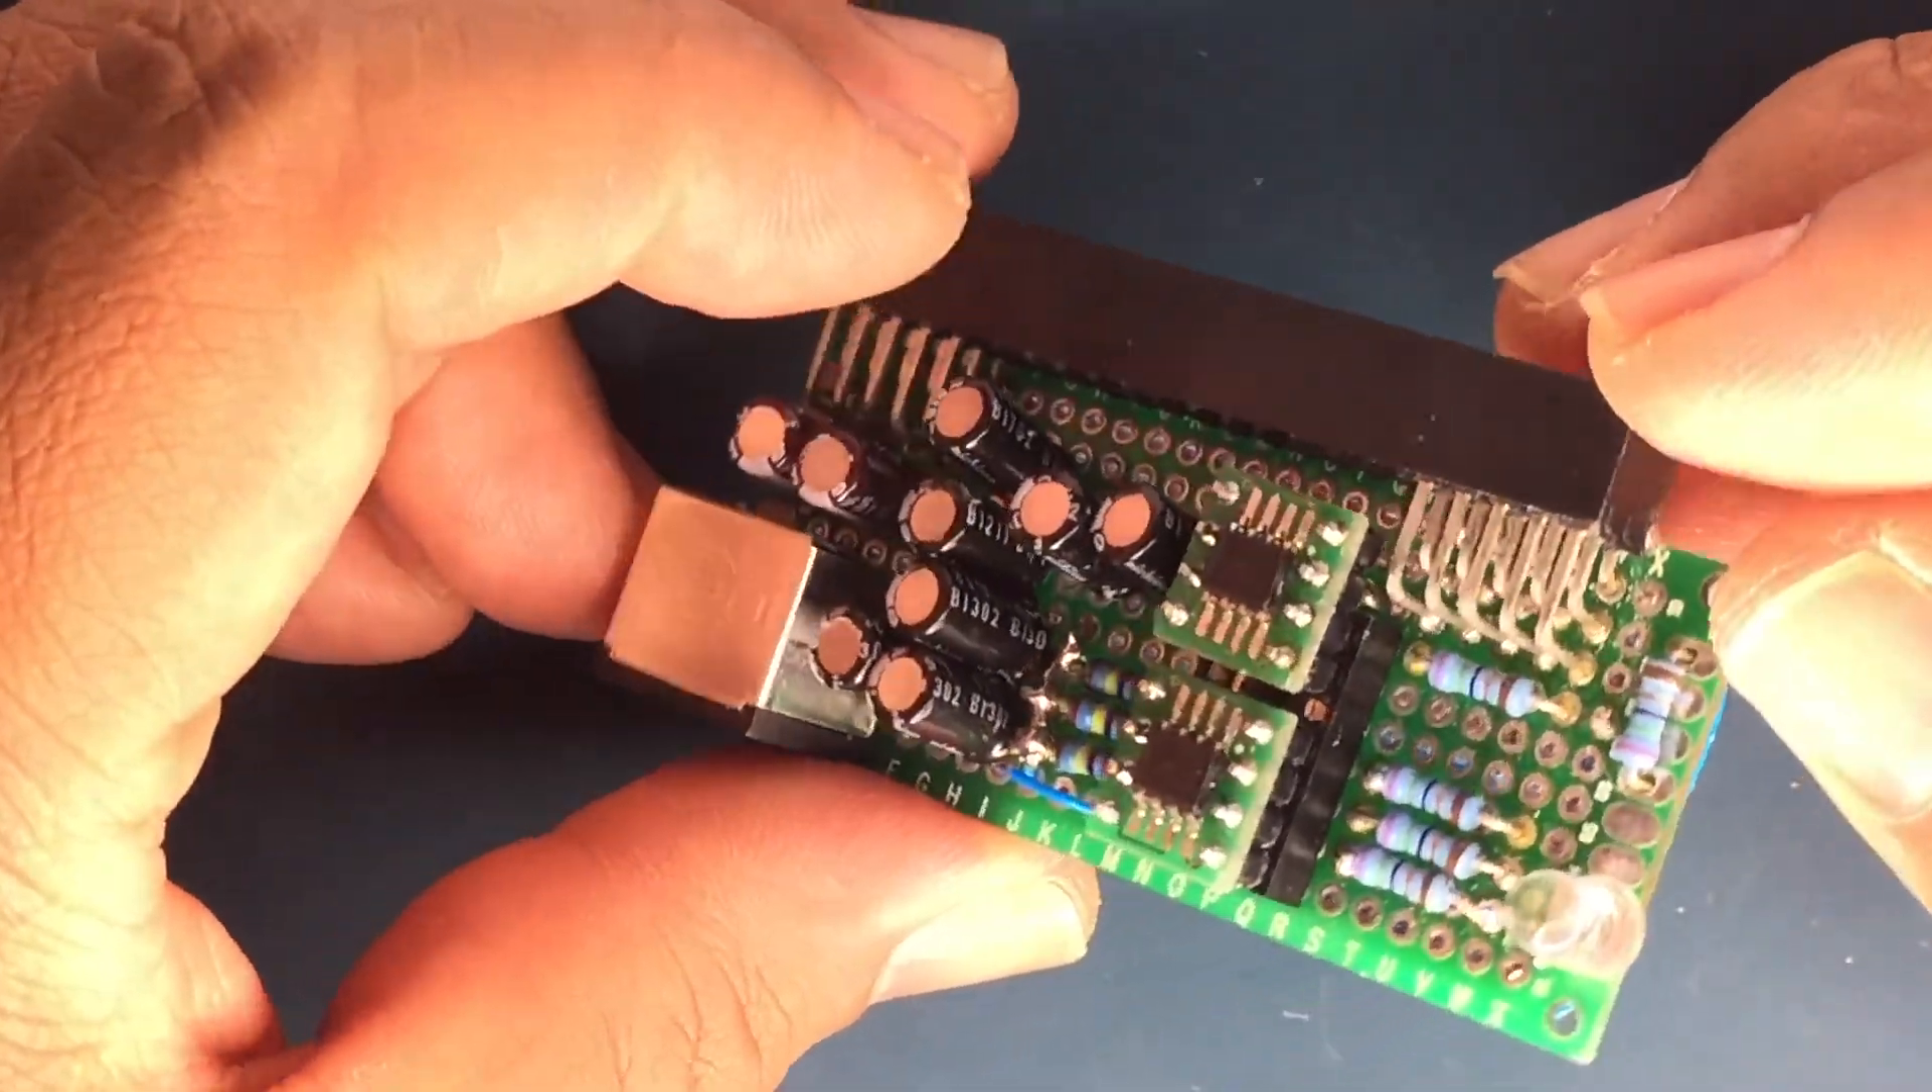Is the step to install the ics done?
Yes.